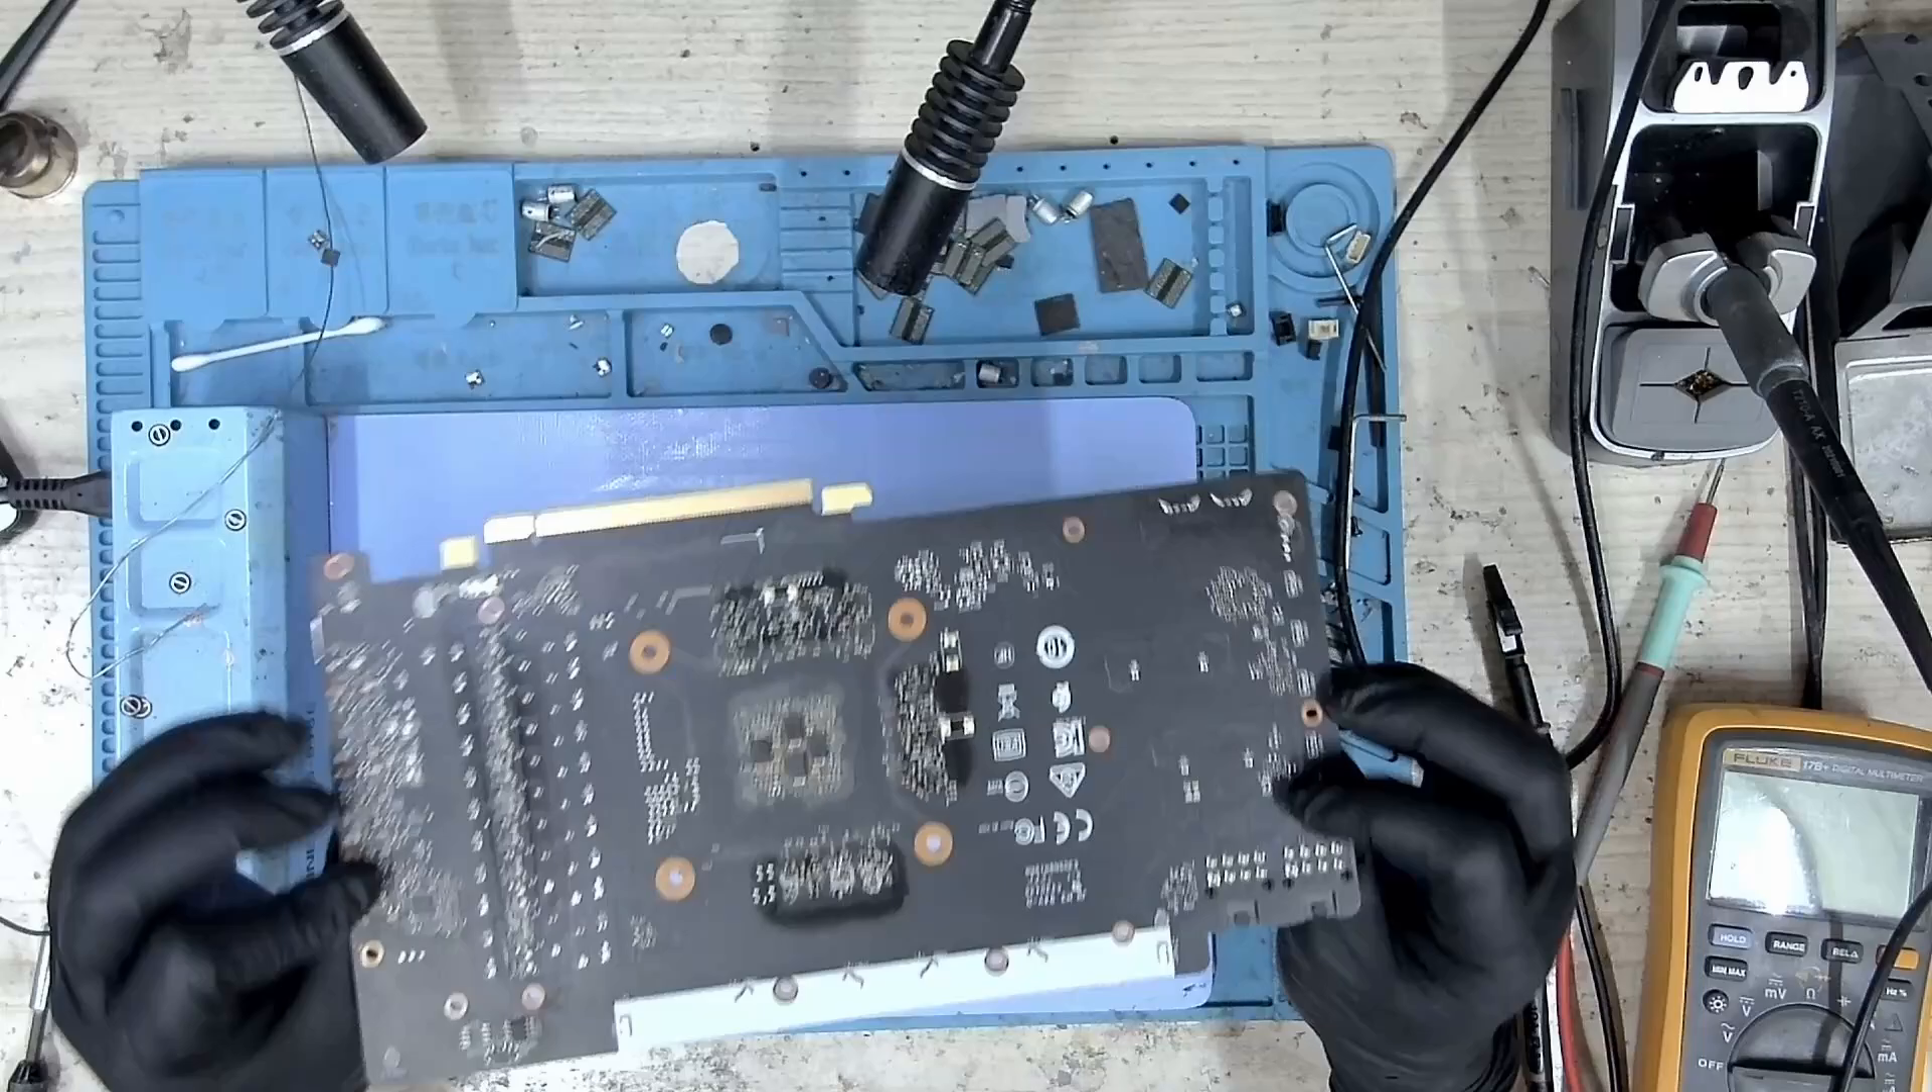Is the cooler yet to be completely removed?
No.